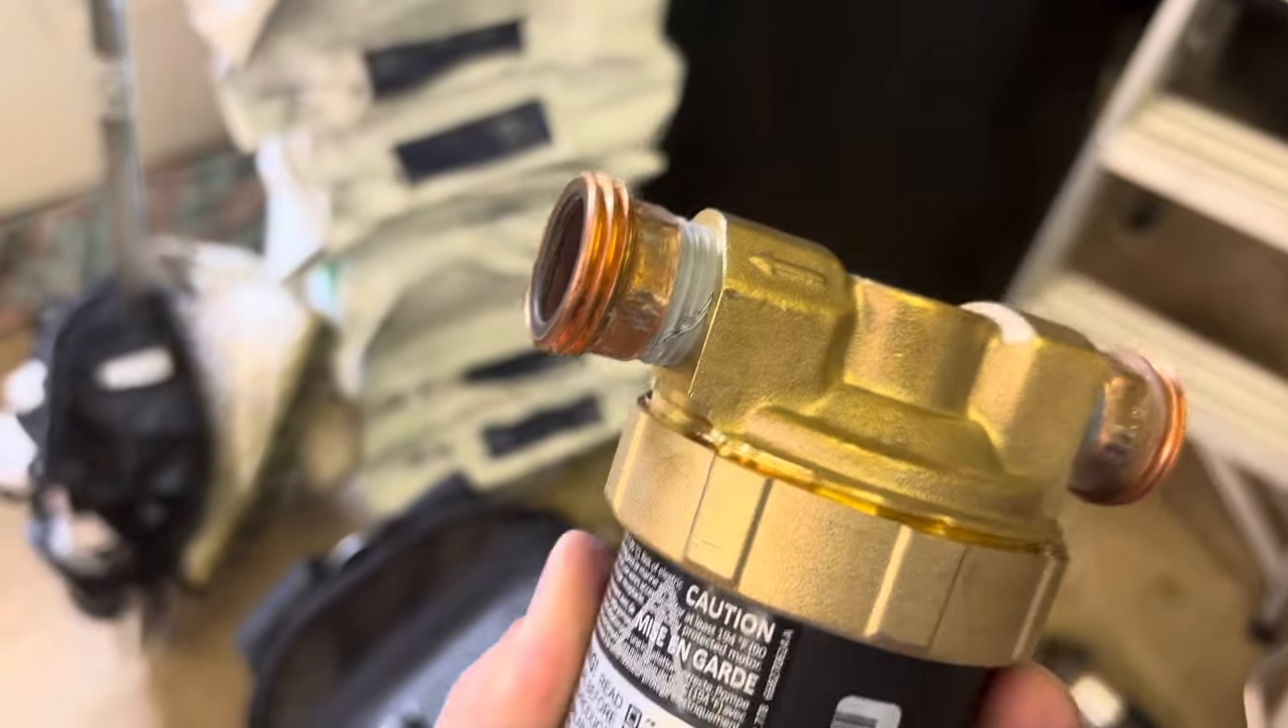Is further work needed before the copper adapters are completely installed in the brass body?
No.